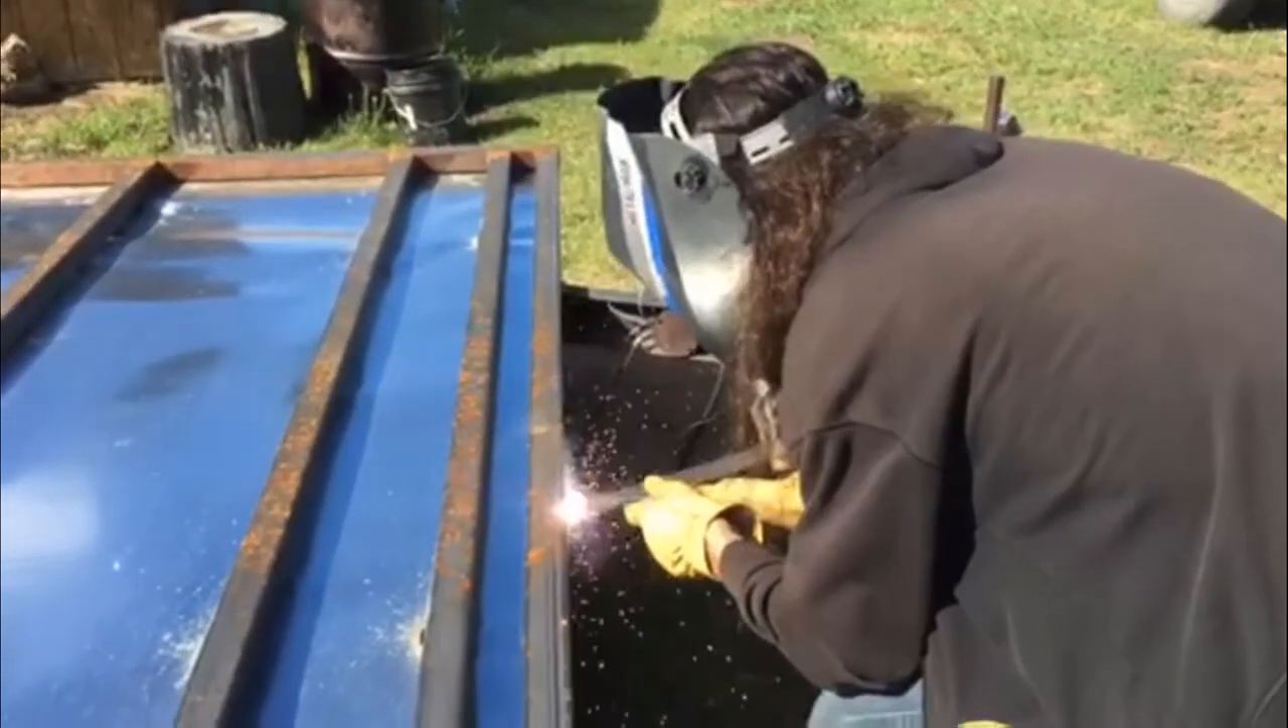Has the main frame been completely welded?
No.